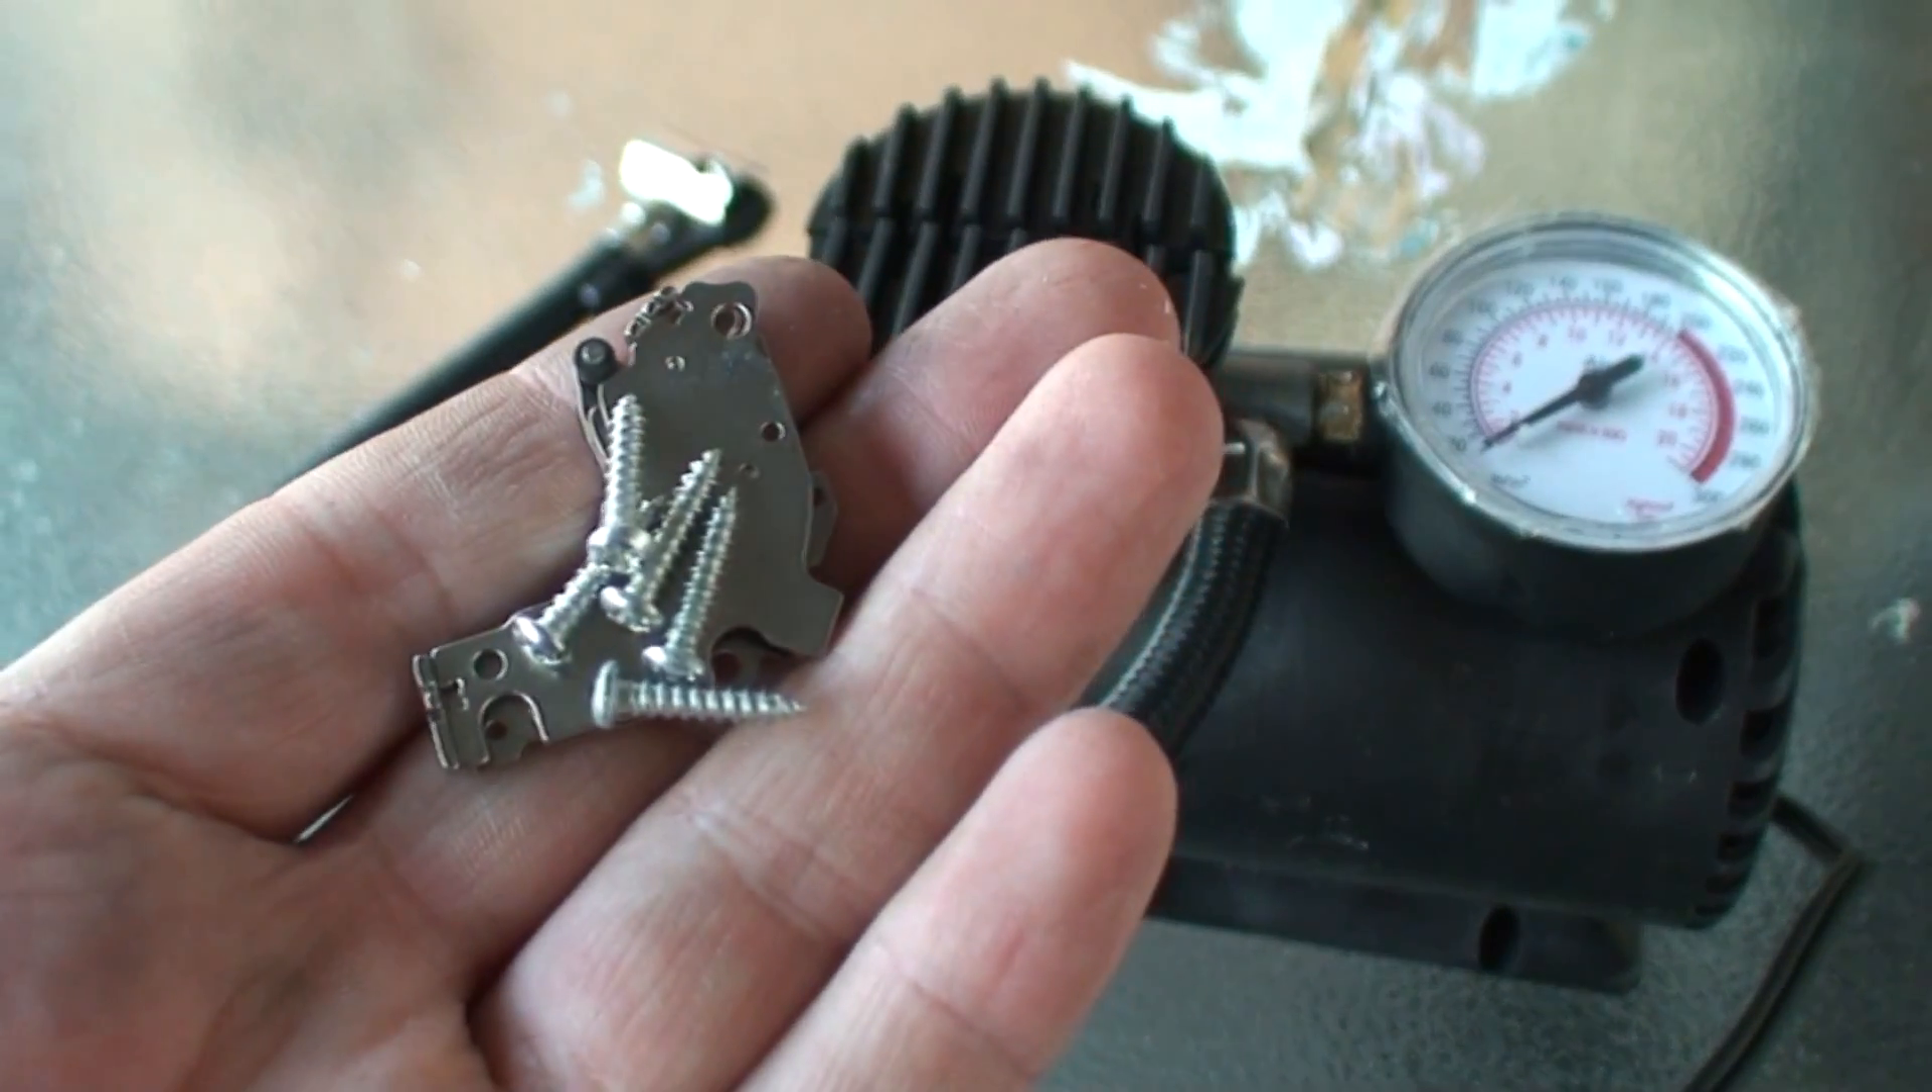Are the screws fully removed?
Yes.